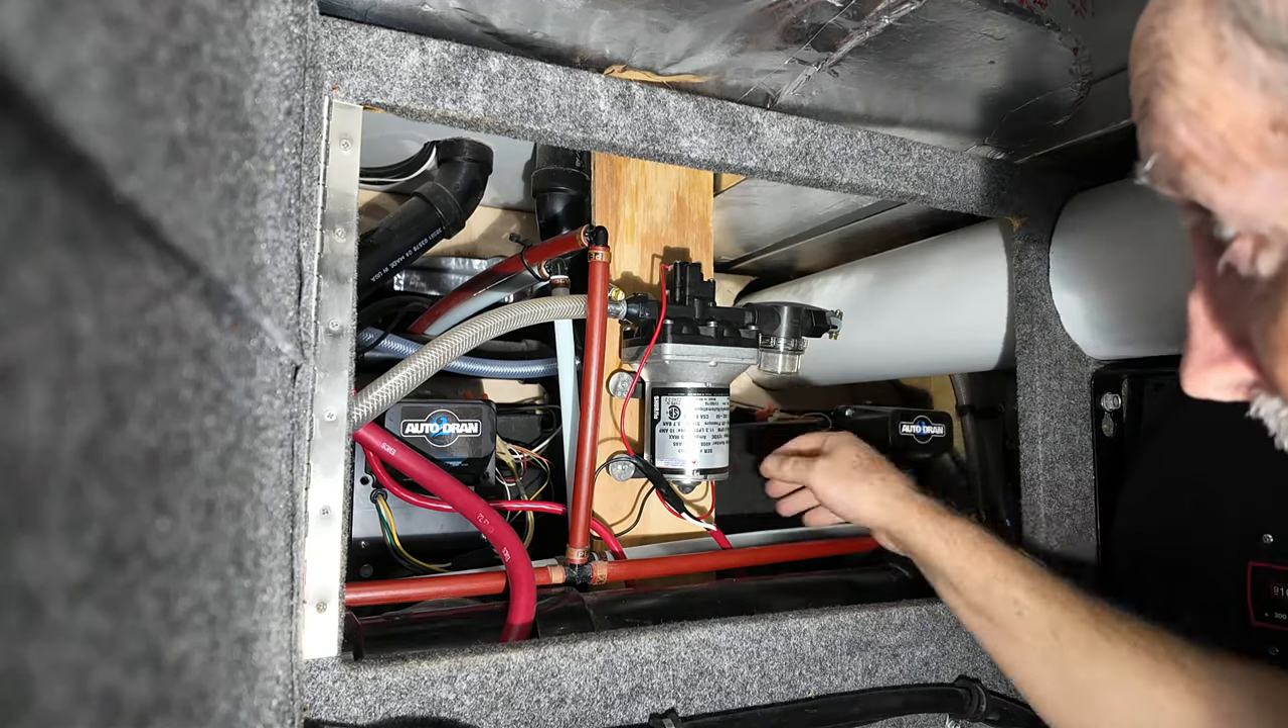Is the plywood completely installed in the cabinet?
Yes.